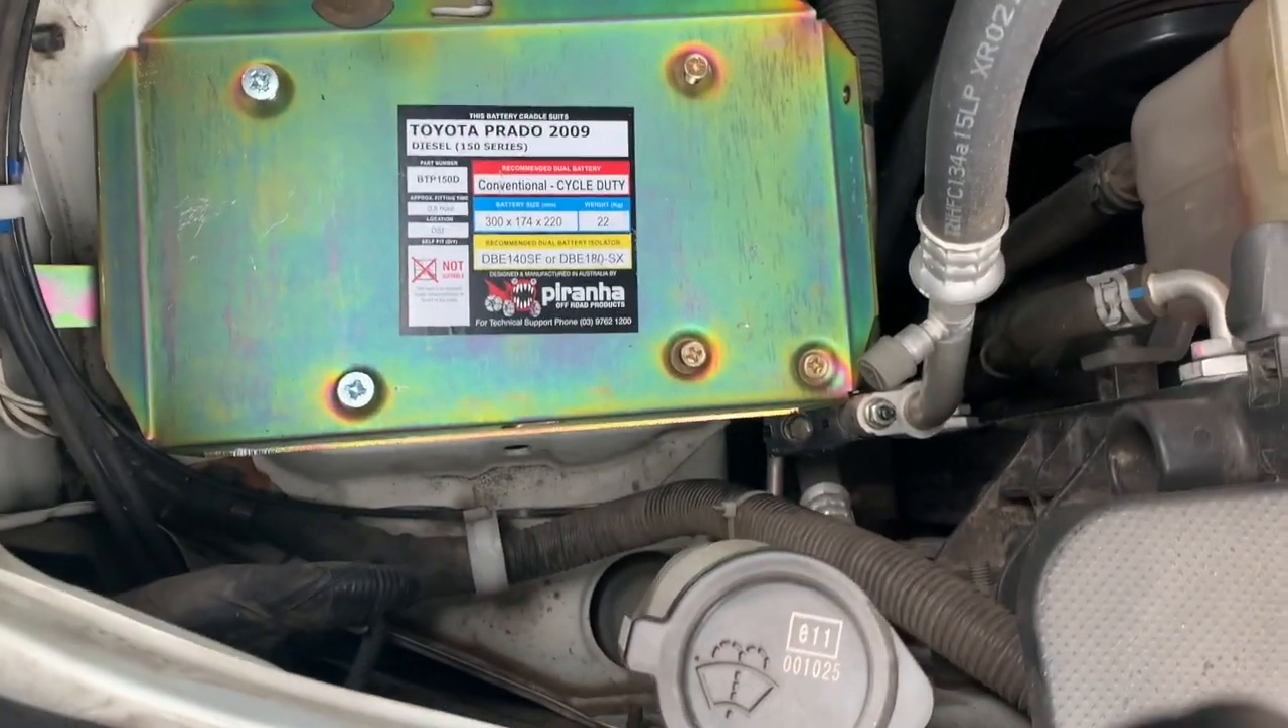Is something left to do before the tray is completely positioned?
No.